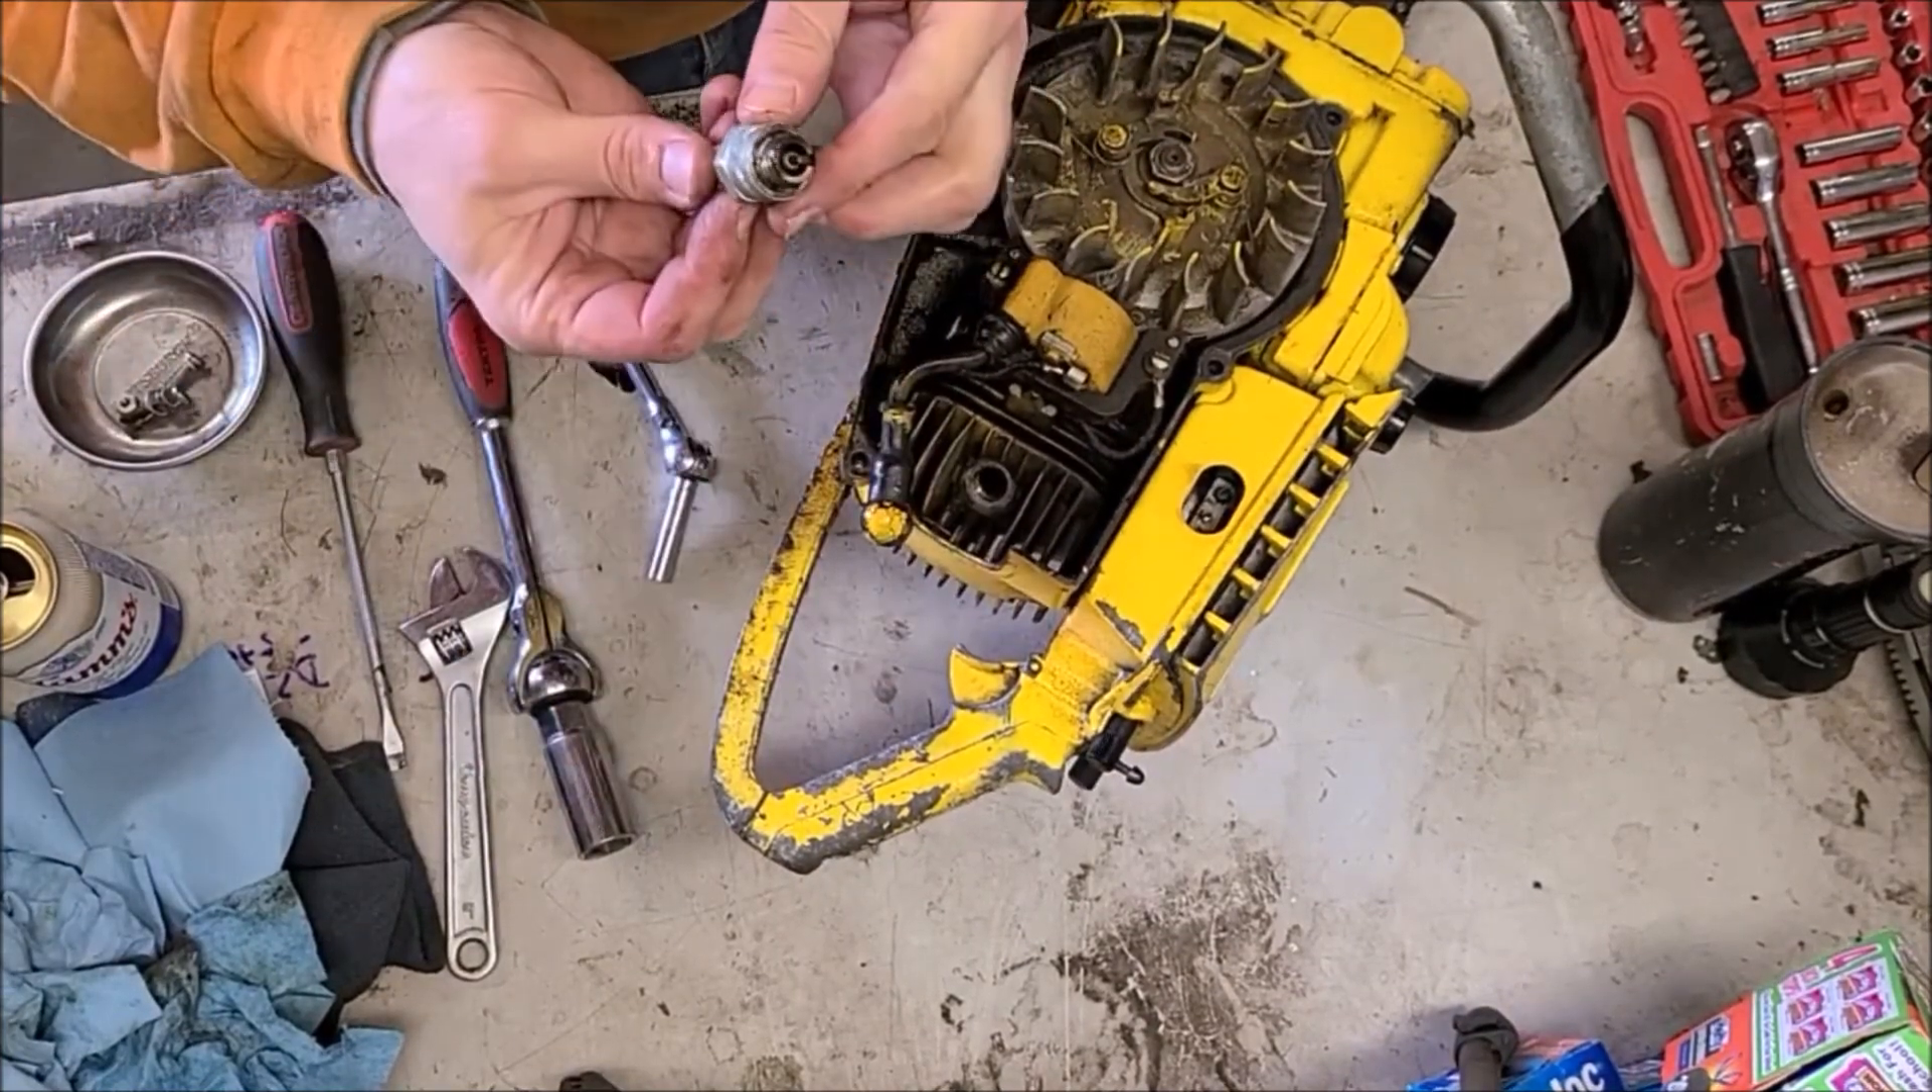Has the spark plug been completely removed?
Yes.